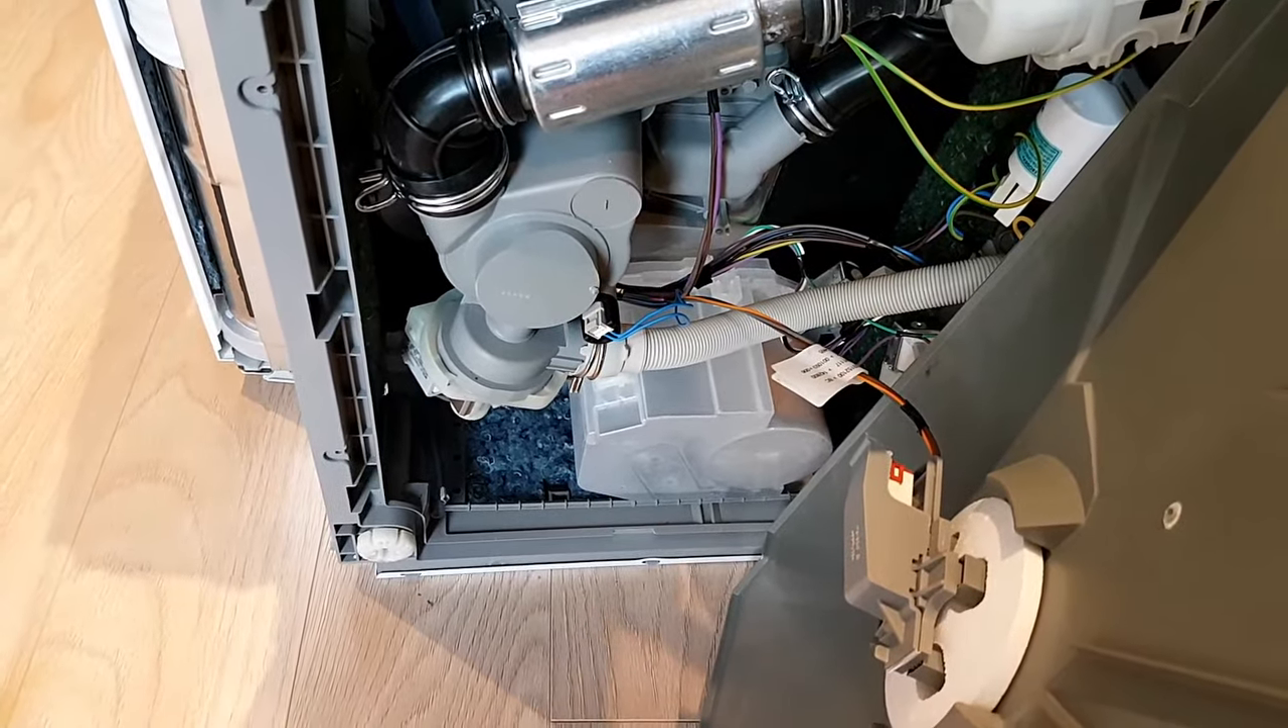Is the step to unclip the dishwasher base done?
Yes.